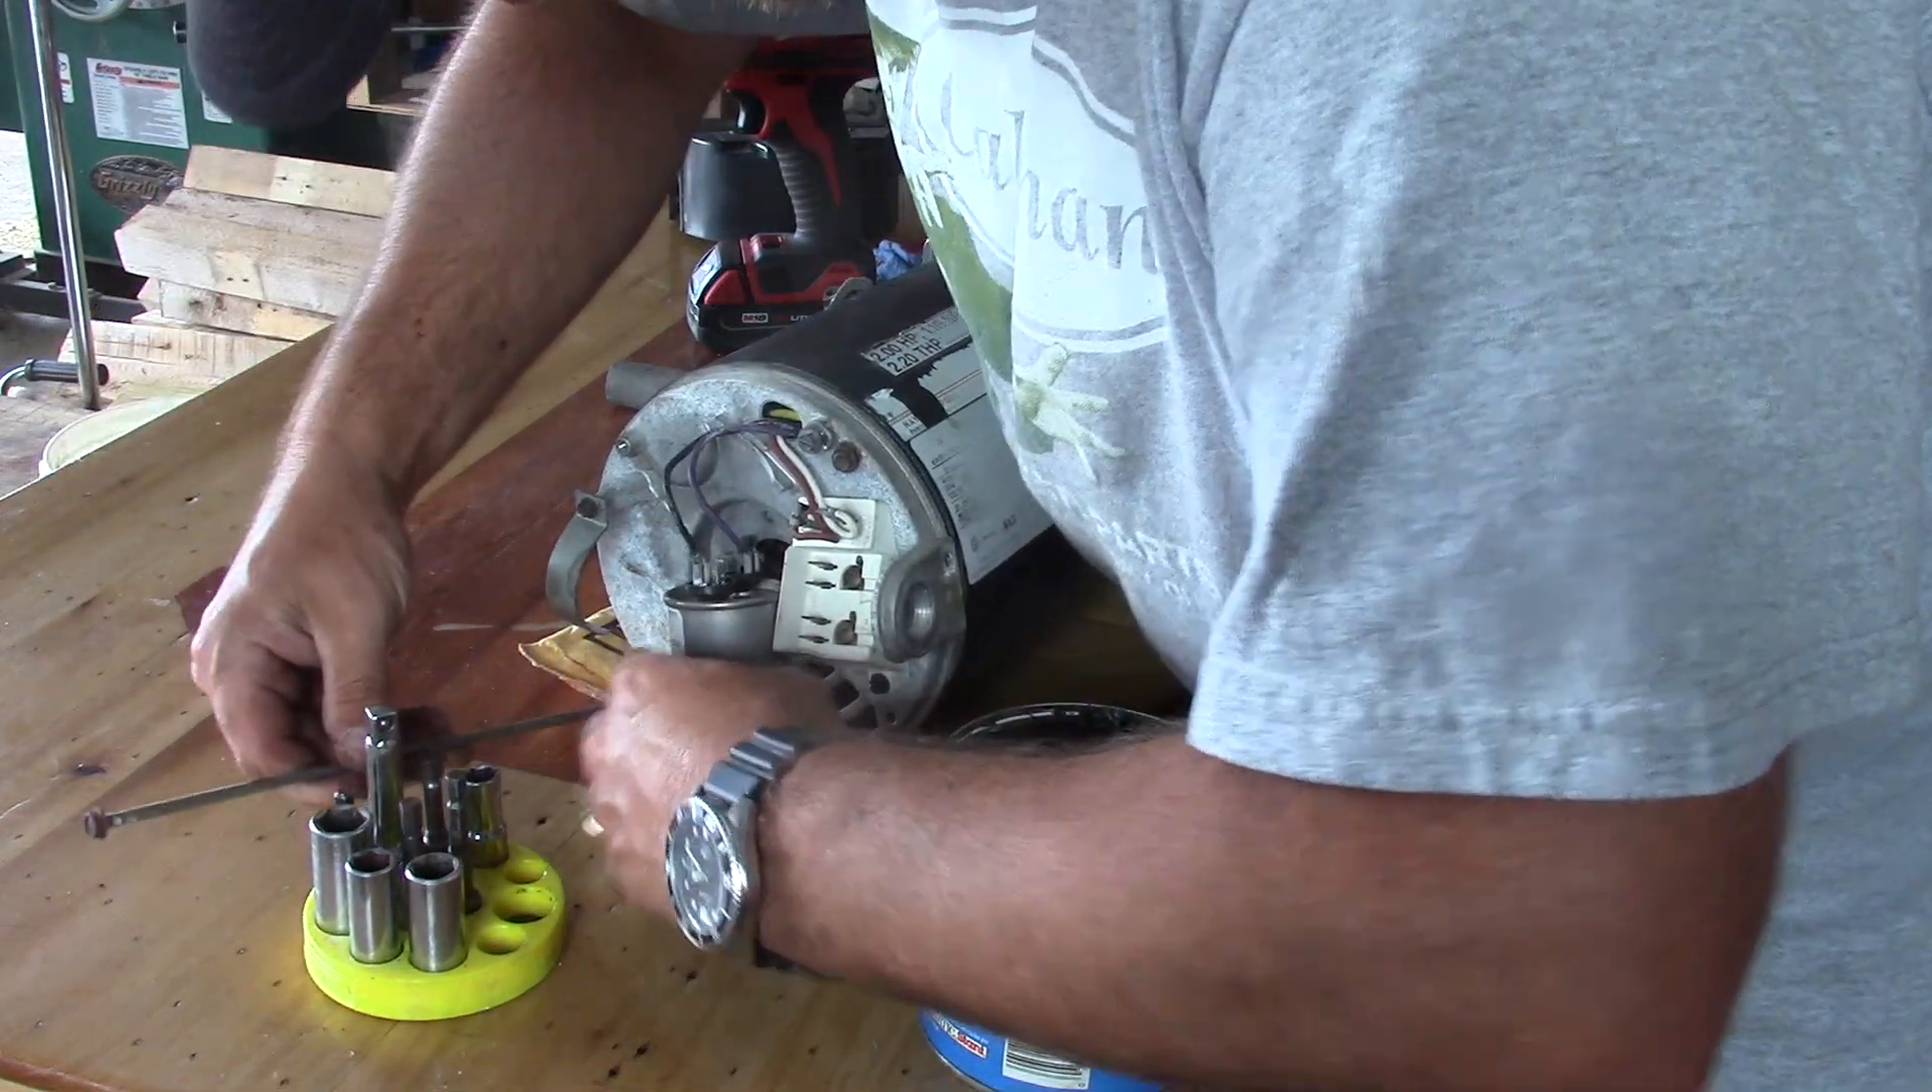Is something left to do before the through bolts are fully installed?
Yes.